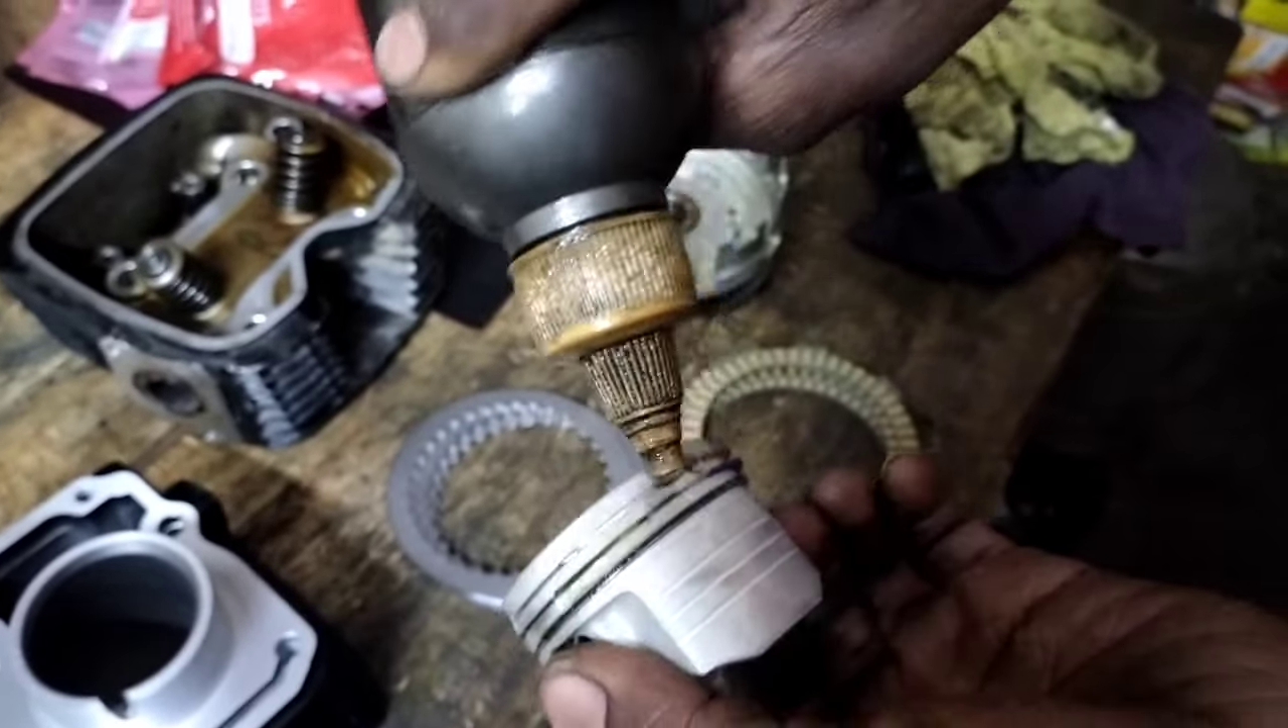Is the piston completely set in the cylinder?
No.